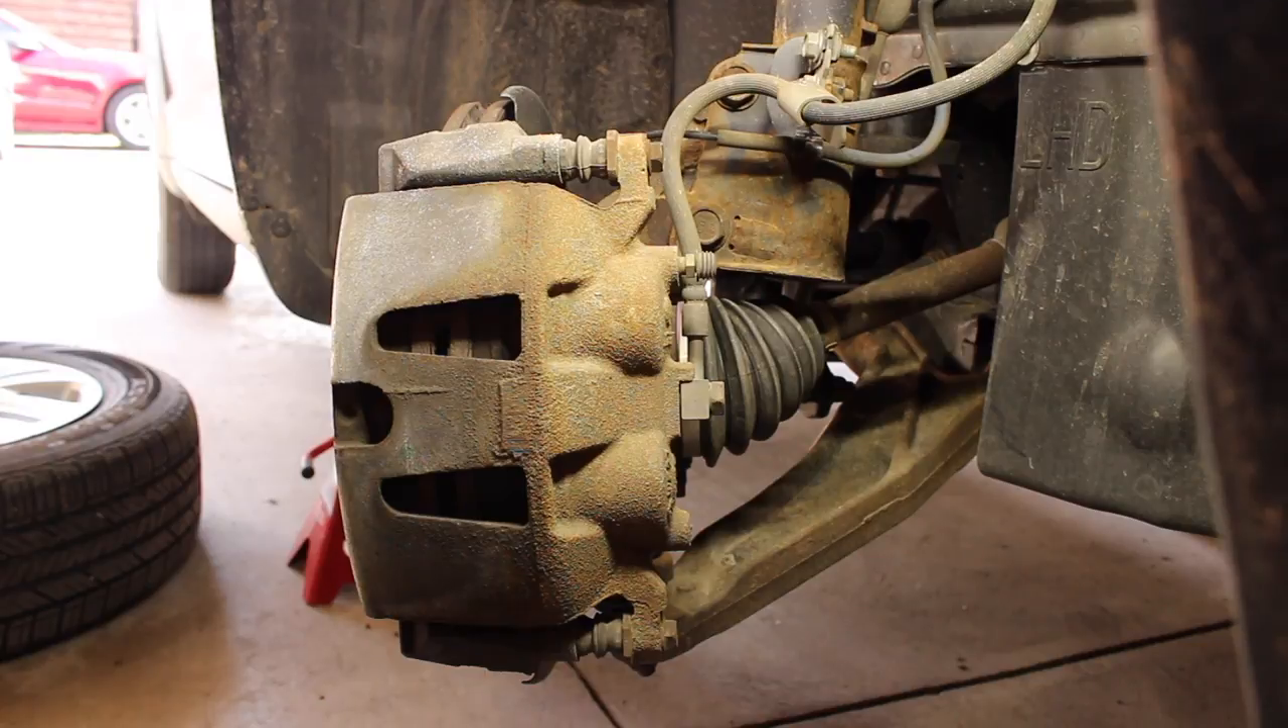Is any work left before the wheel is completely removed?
No.